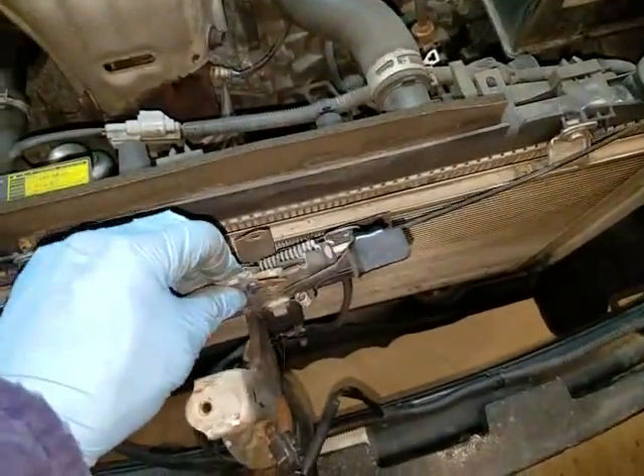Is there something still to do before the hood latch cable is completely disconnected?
Yes.